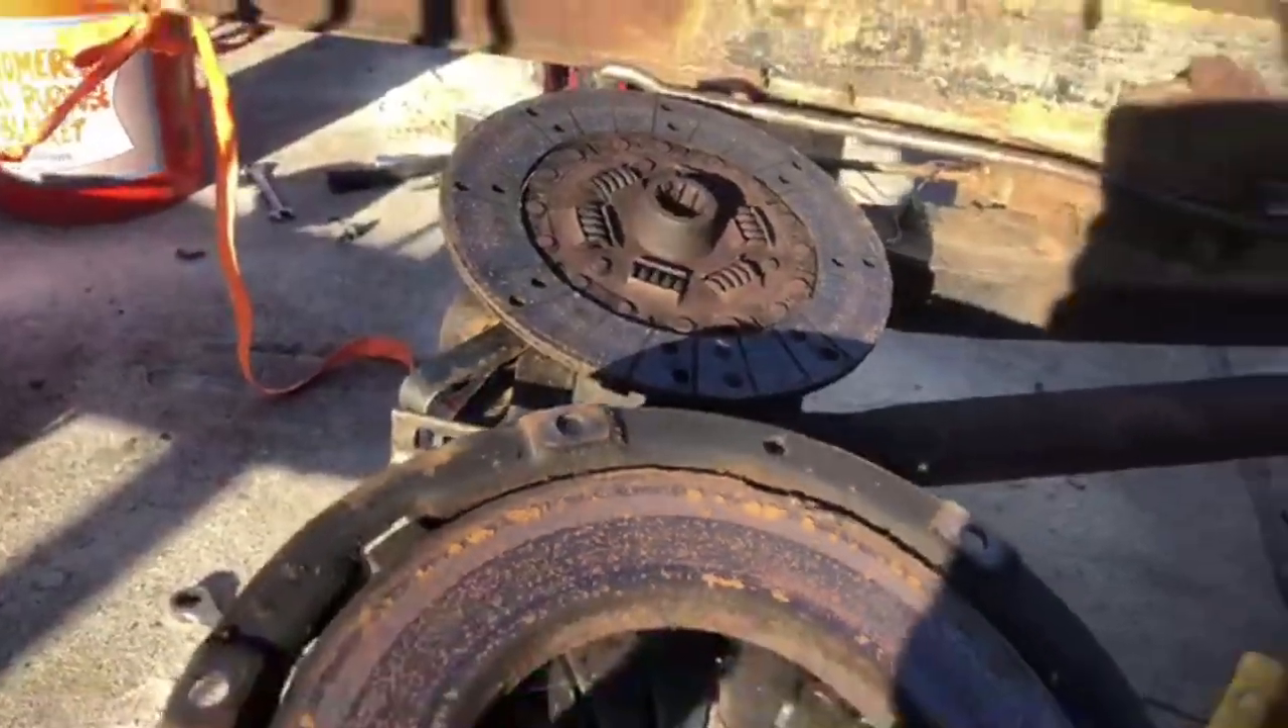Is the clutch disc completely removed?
Yes.